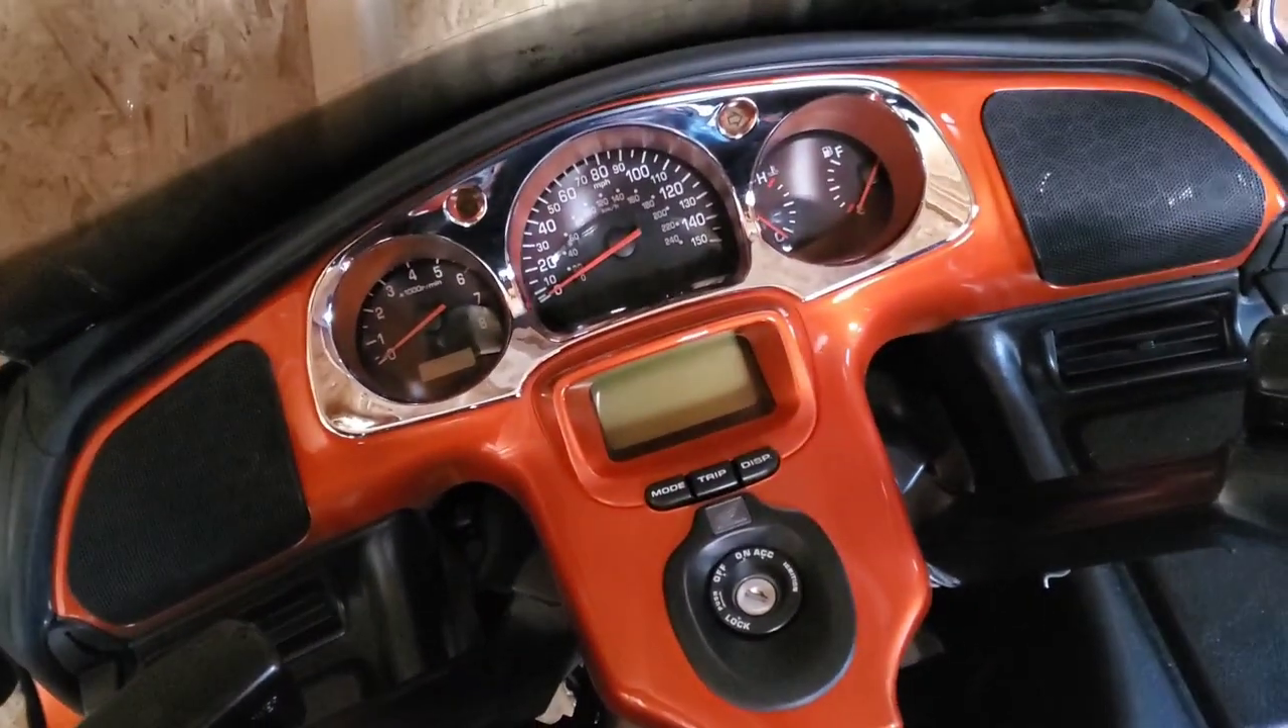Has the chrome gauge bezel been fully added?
Yes.